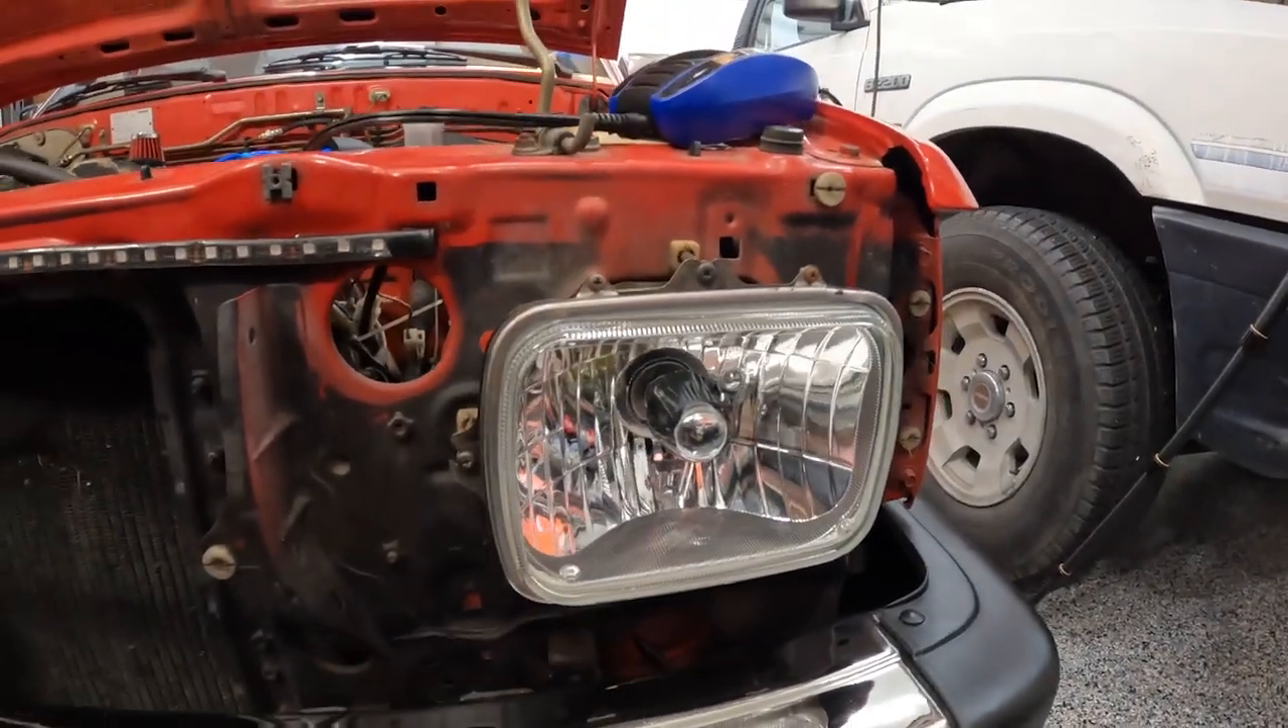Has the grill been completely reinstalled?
No.